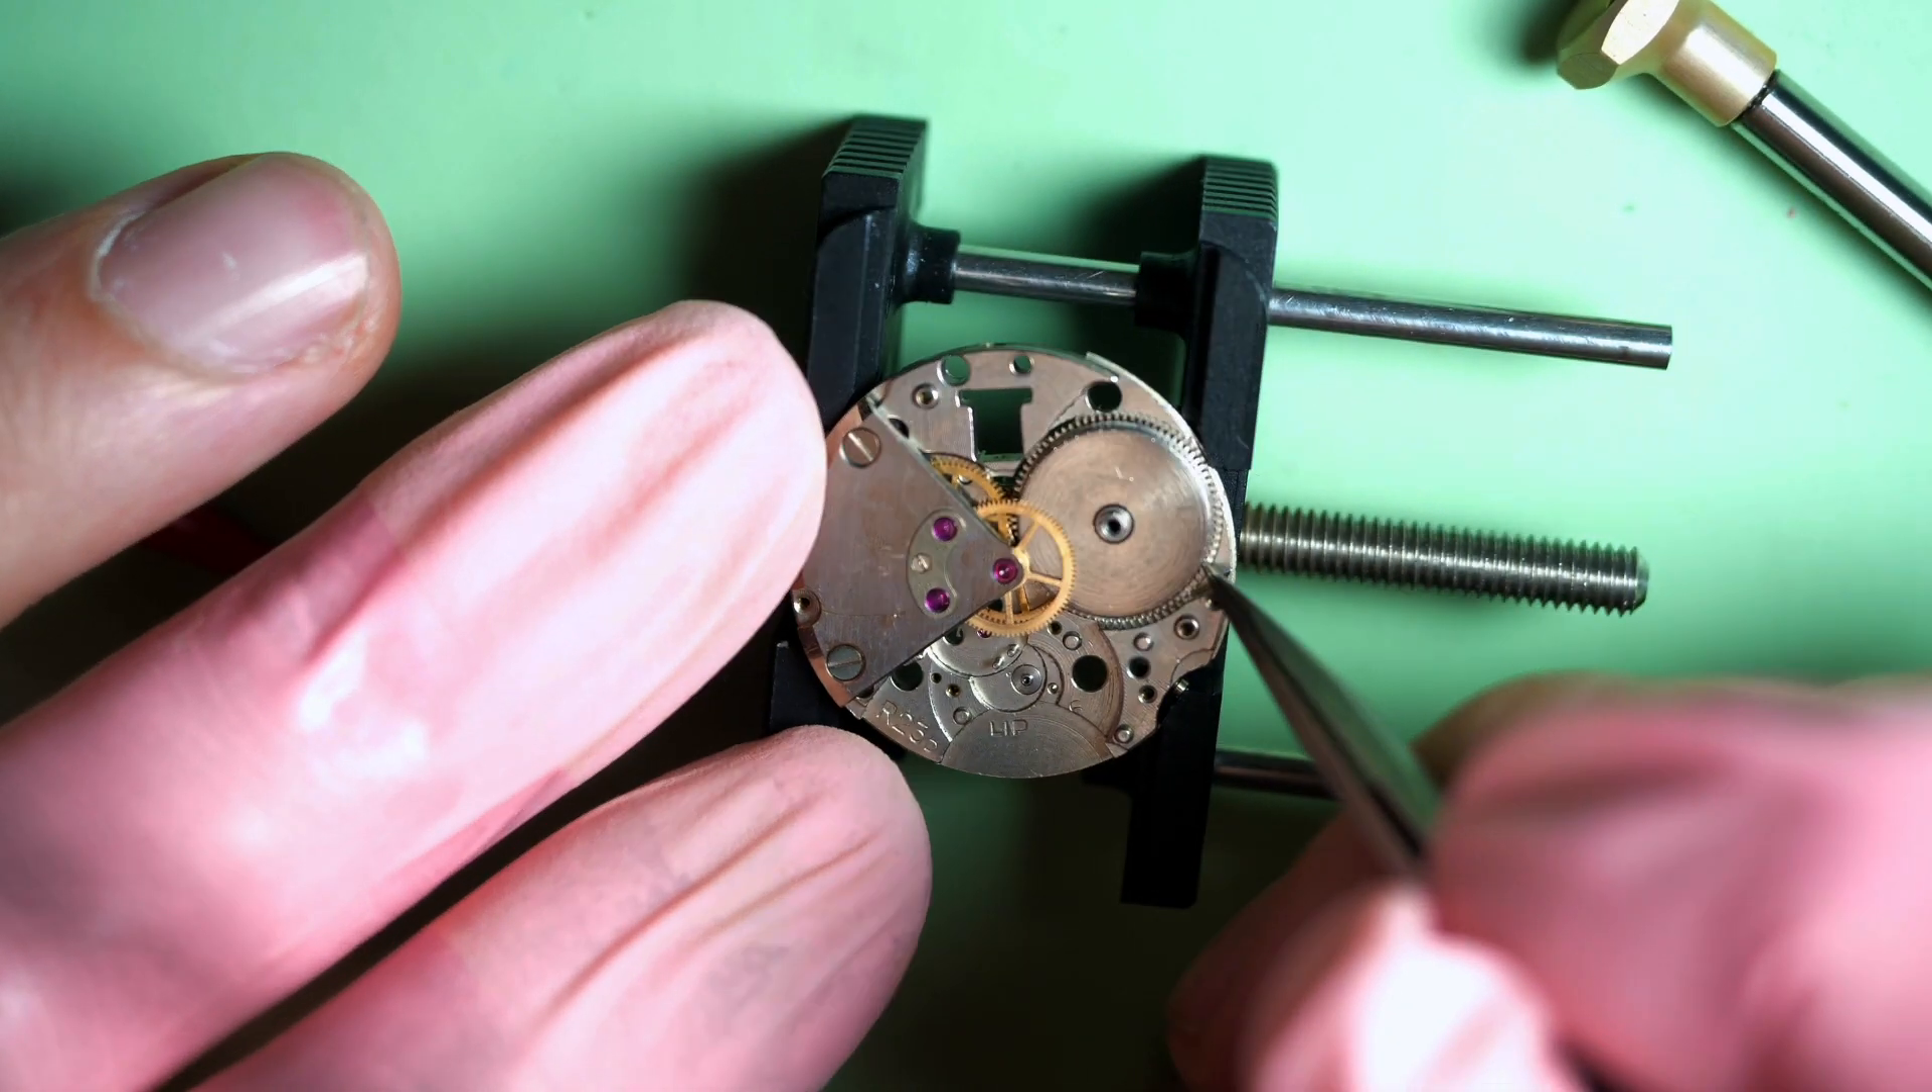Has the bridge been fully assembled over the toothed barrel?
No.